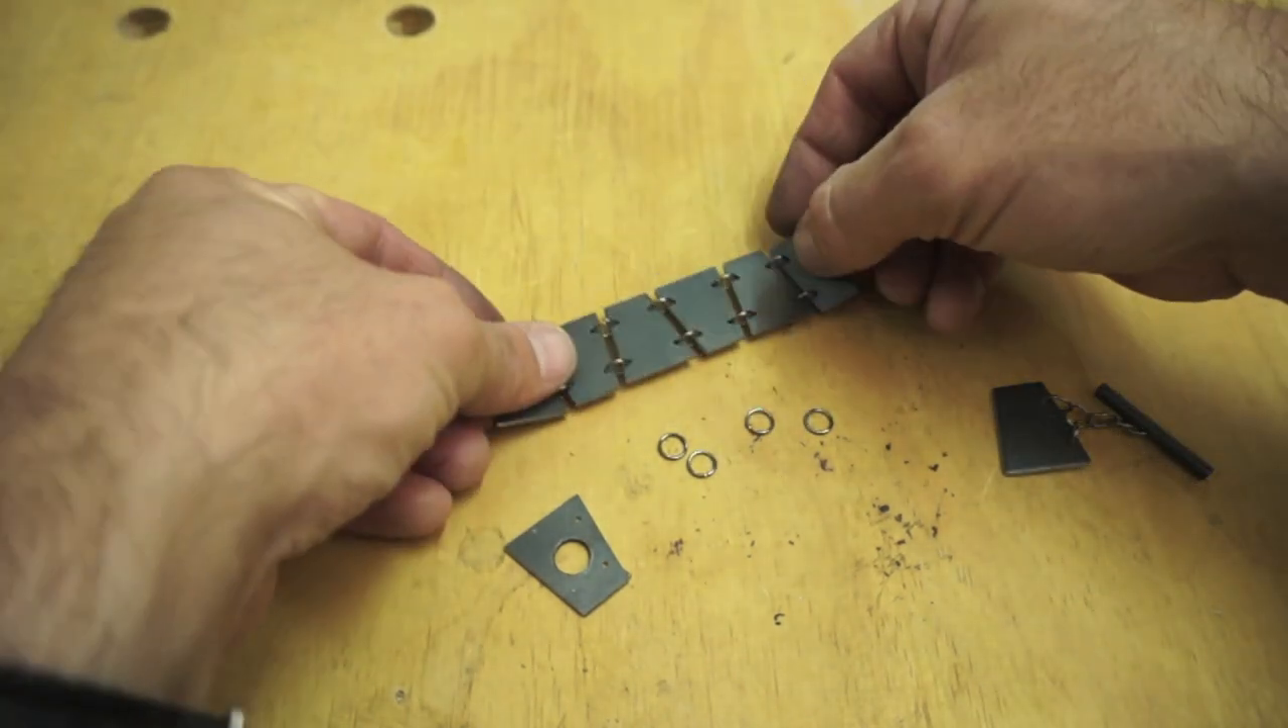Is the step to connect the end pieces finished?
No.